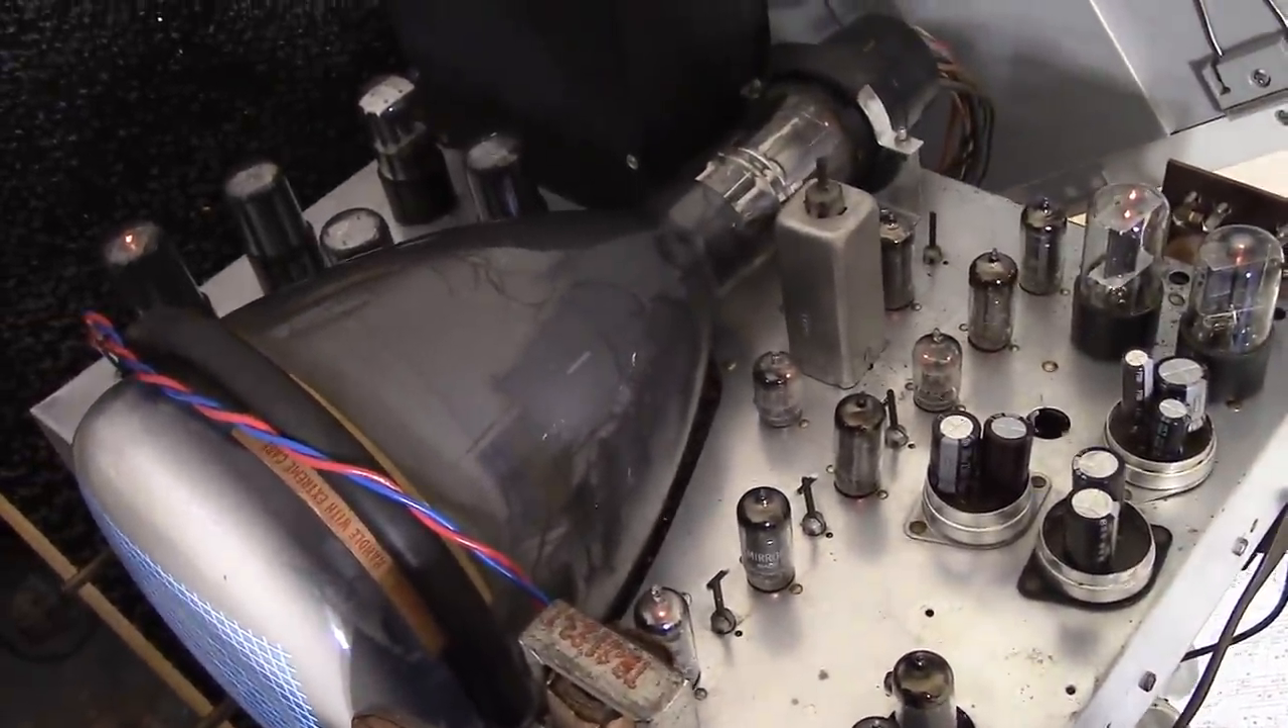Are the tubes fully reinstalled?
Yes.